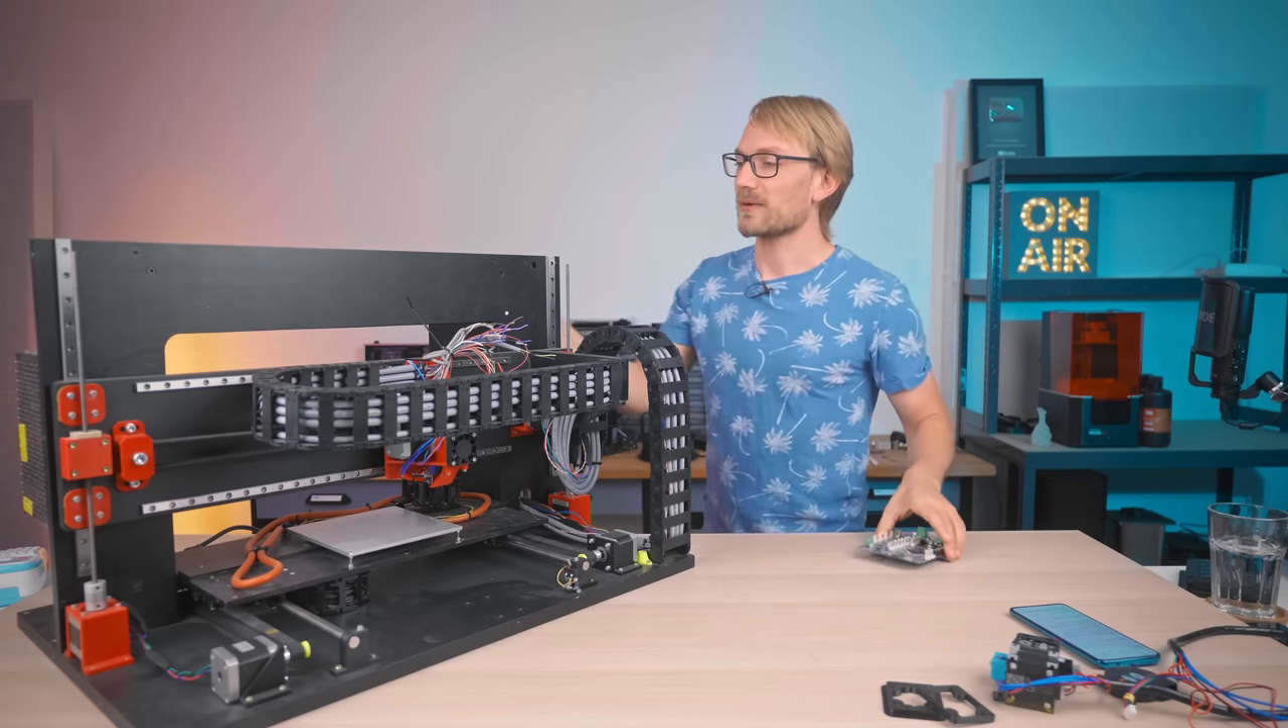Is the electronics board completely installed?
No.